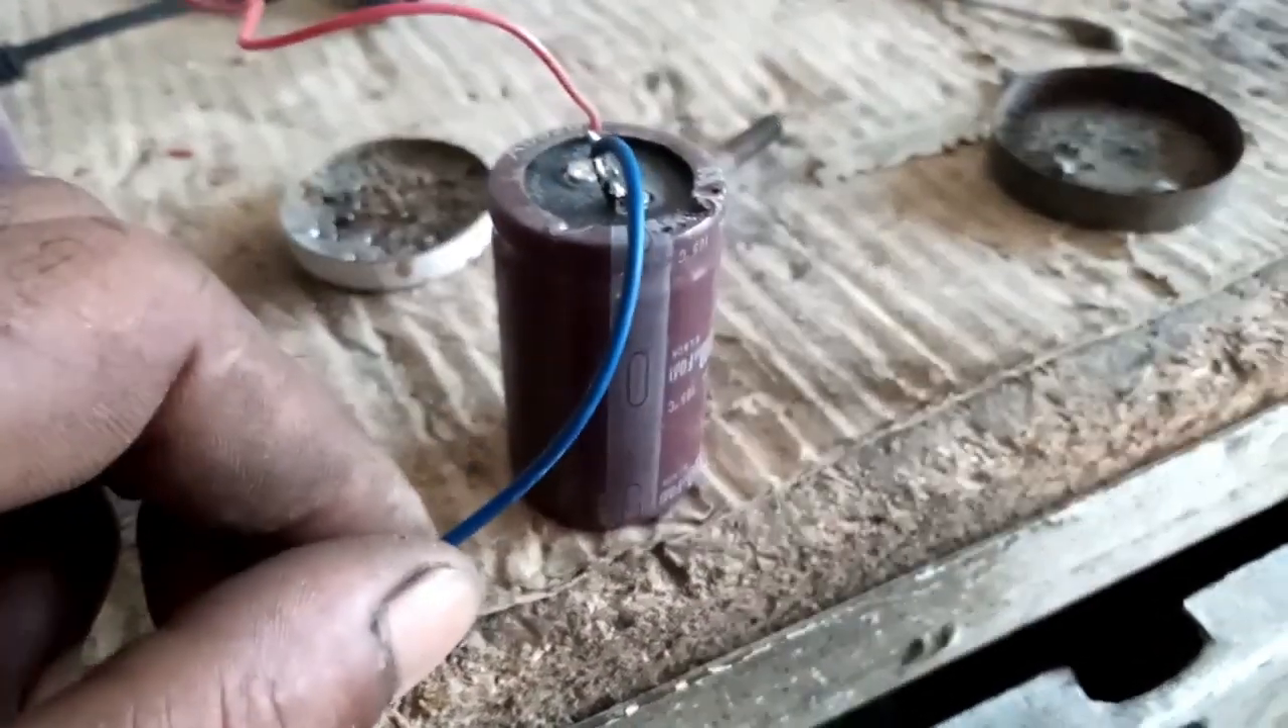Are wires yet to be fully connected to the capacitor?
No.